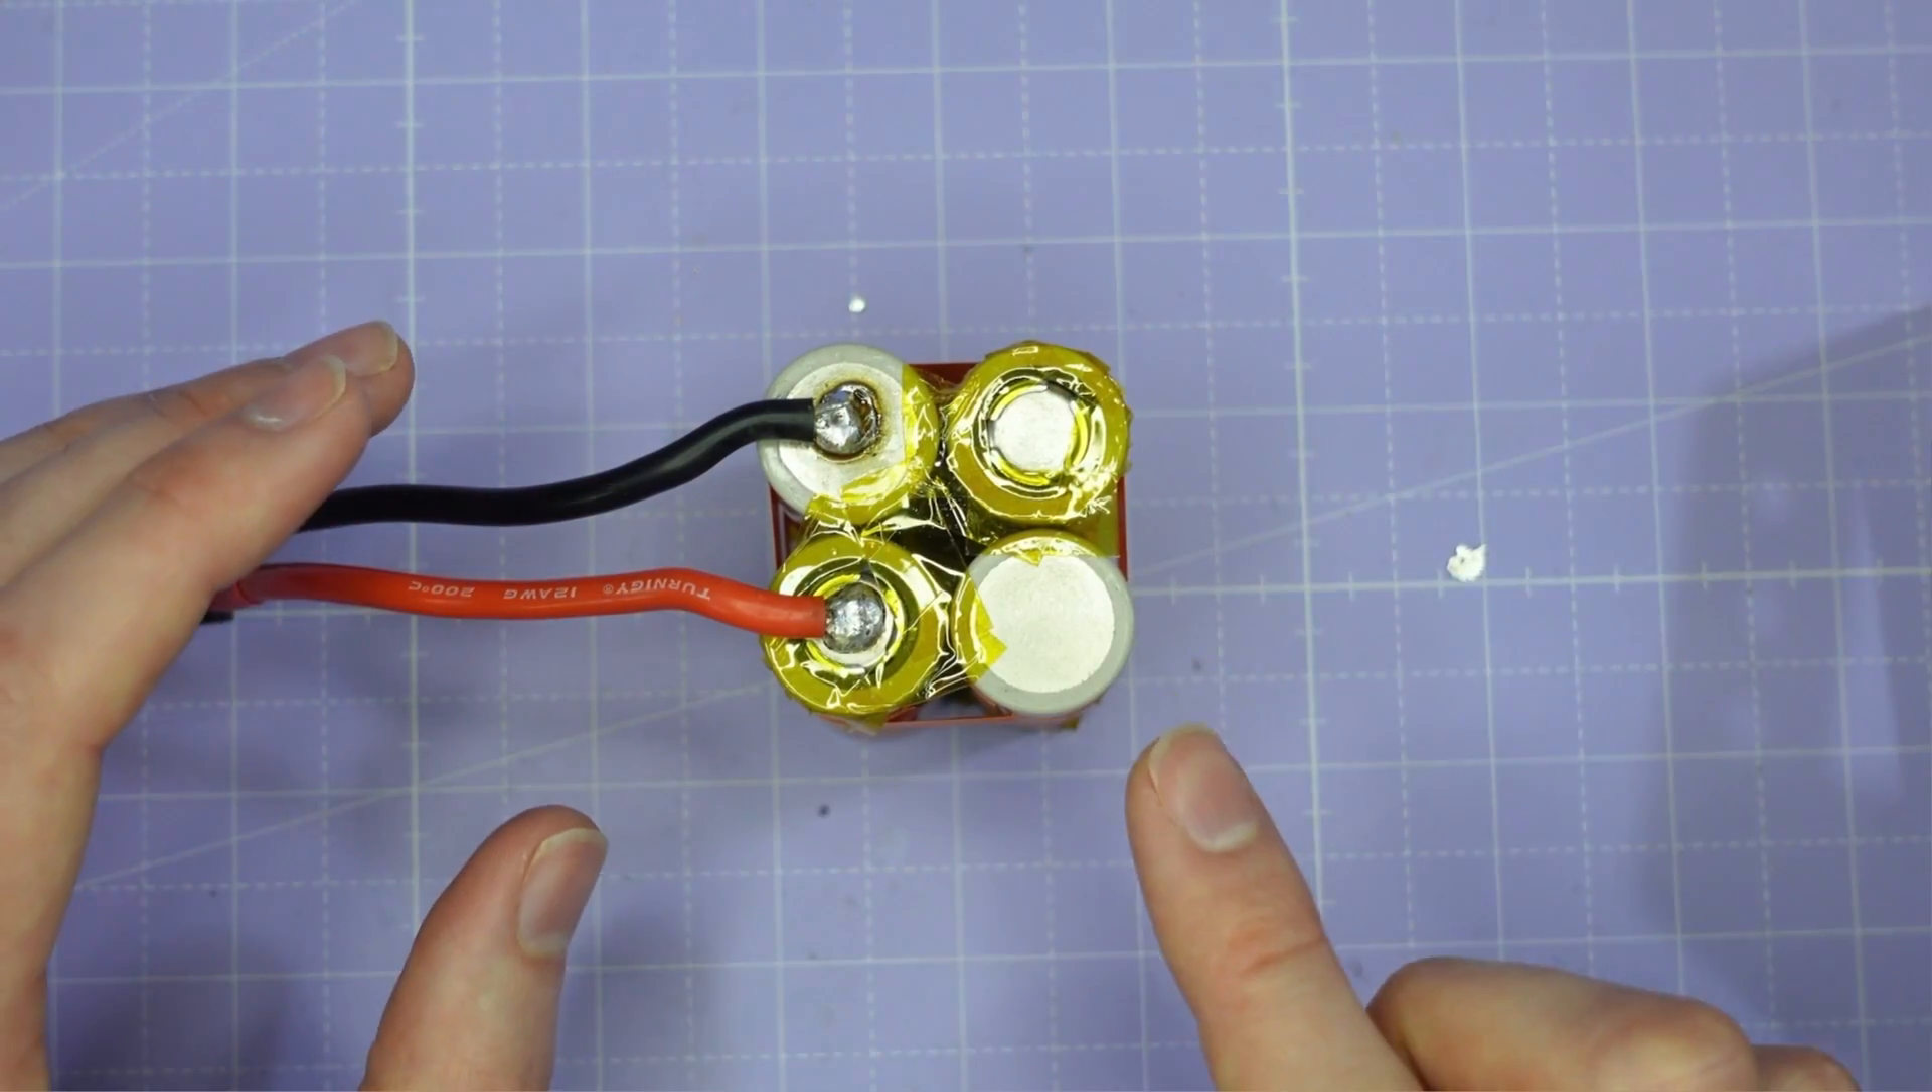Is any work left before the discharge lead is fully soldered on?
No.